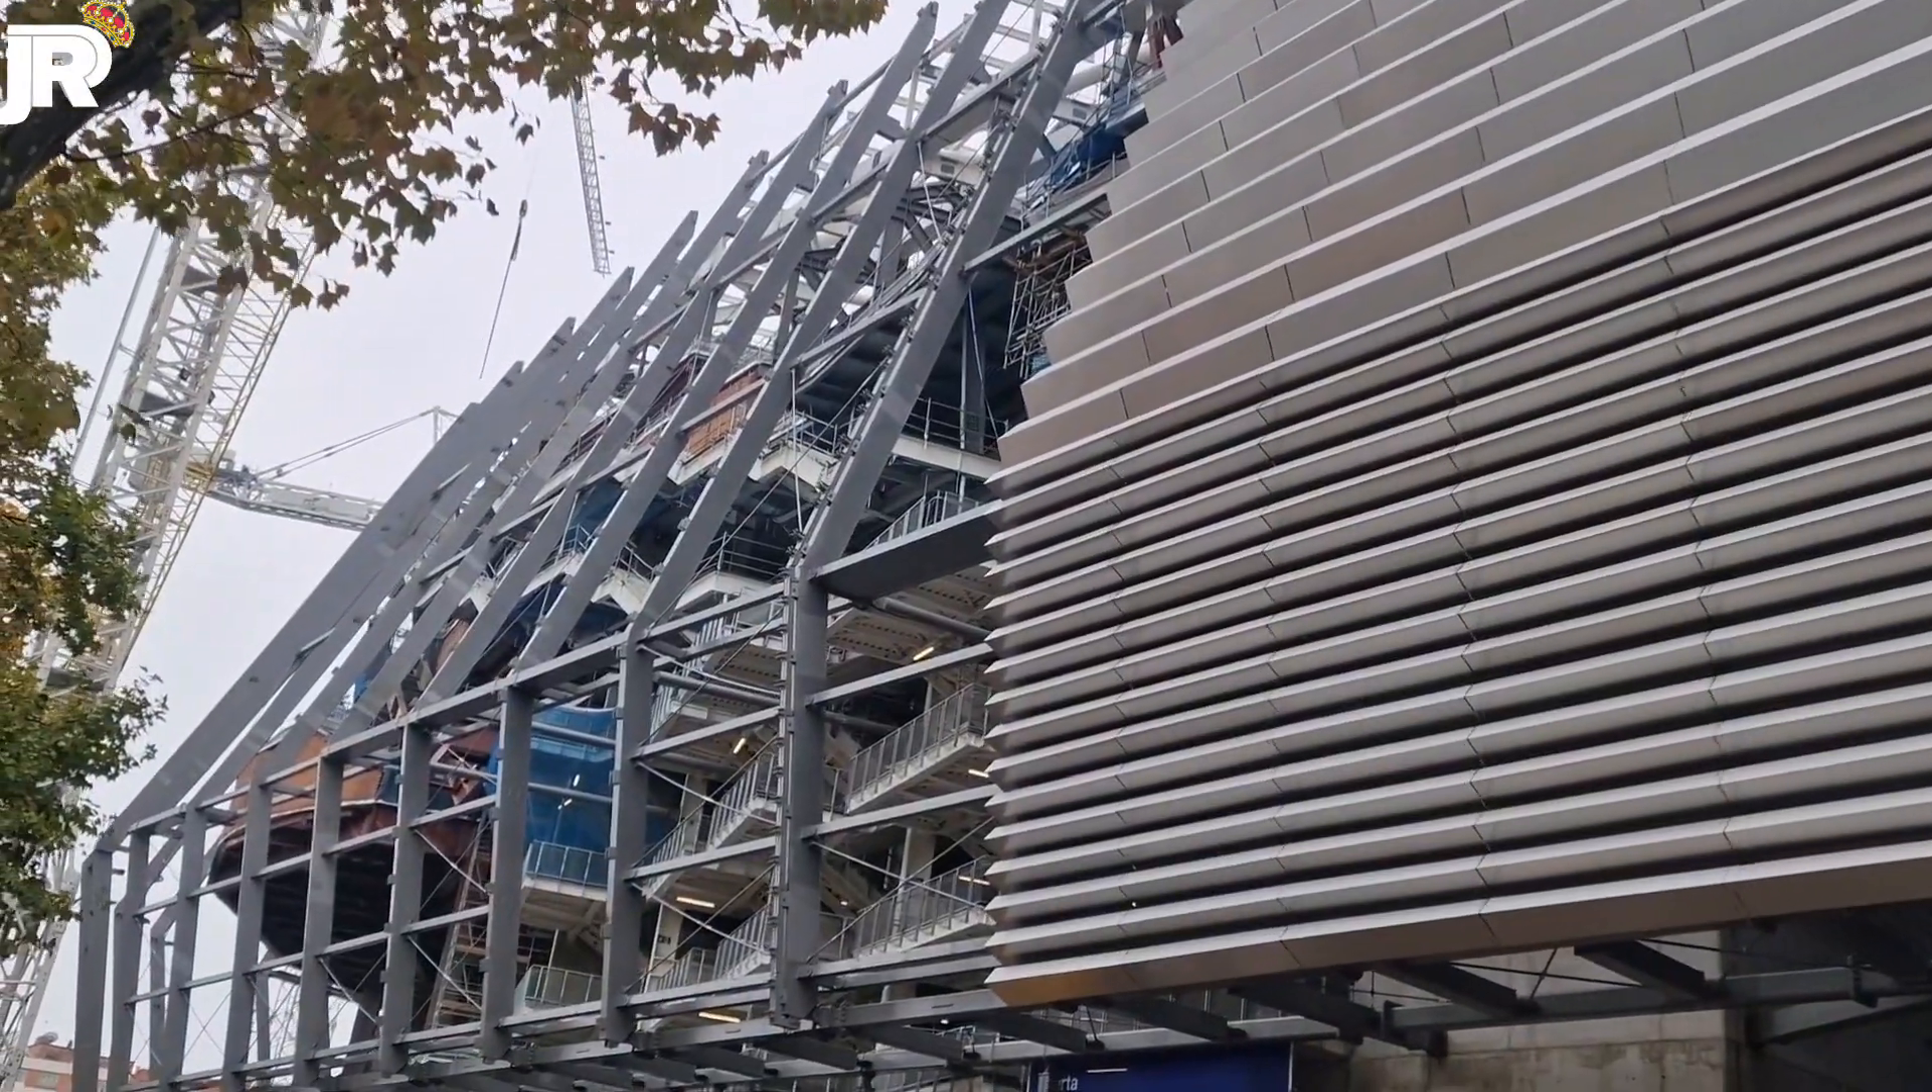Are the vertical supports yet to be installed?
No.